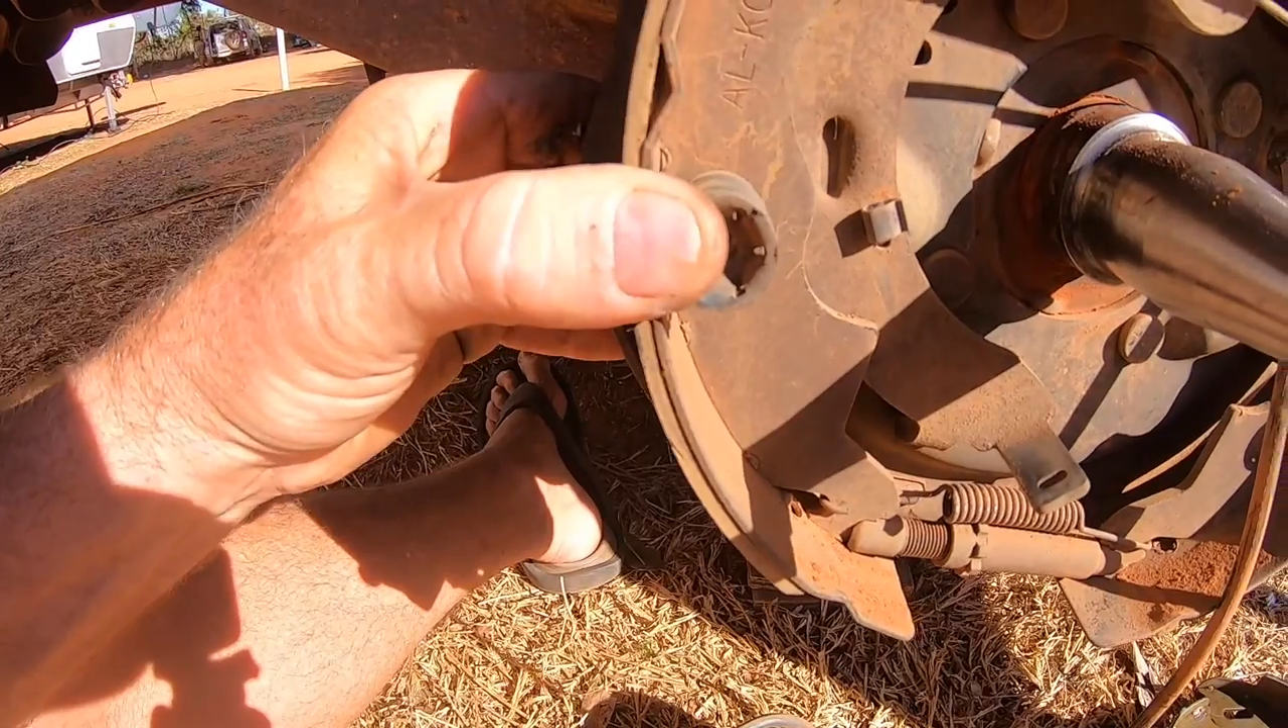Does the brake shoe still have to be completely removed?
Yes.